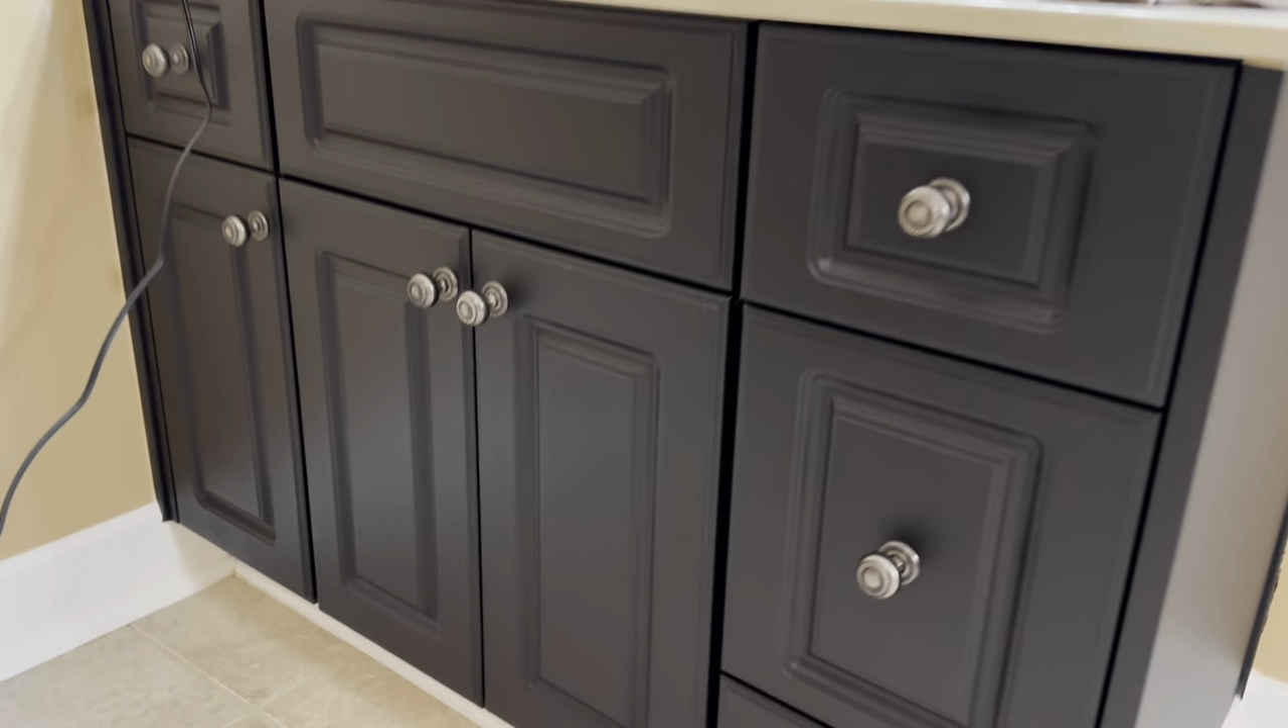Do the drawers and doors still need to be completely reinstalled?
No.